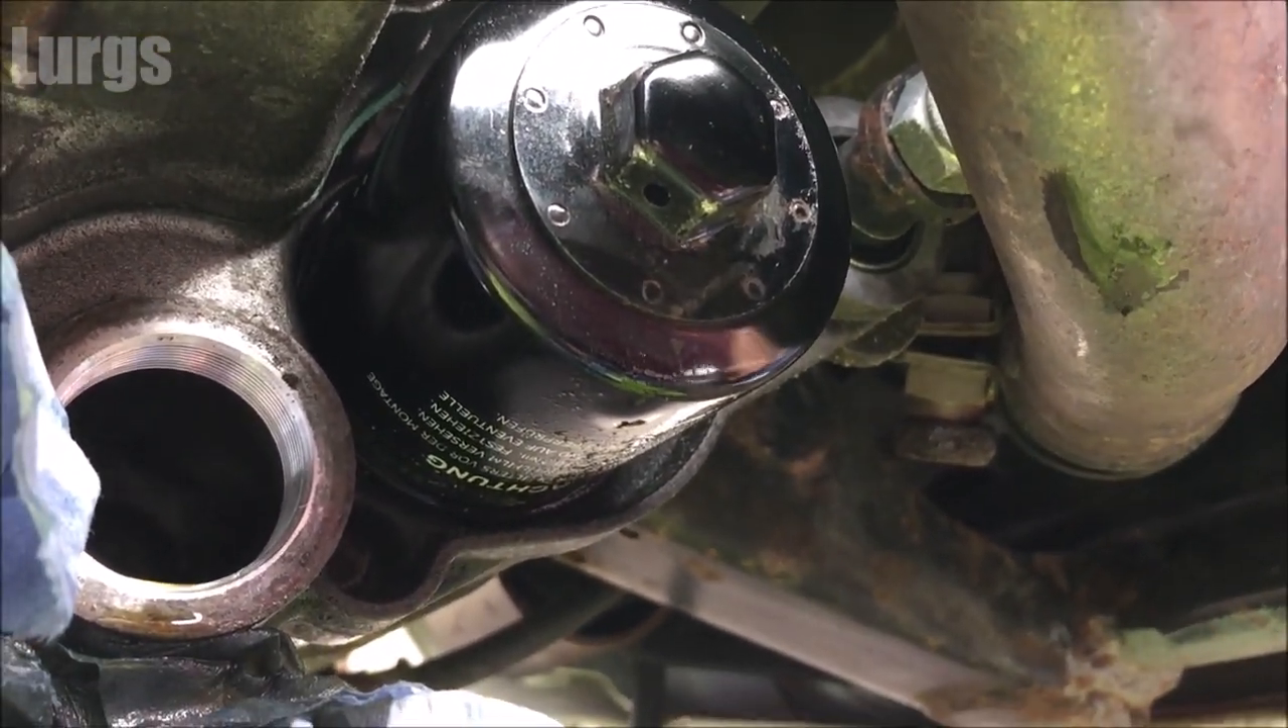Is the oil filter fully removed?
No.